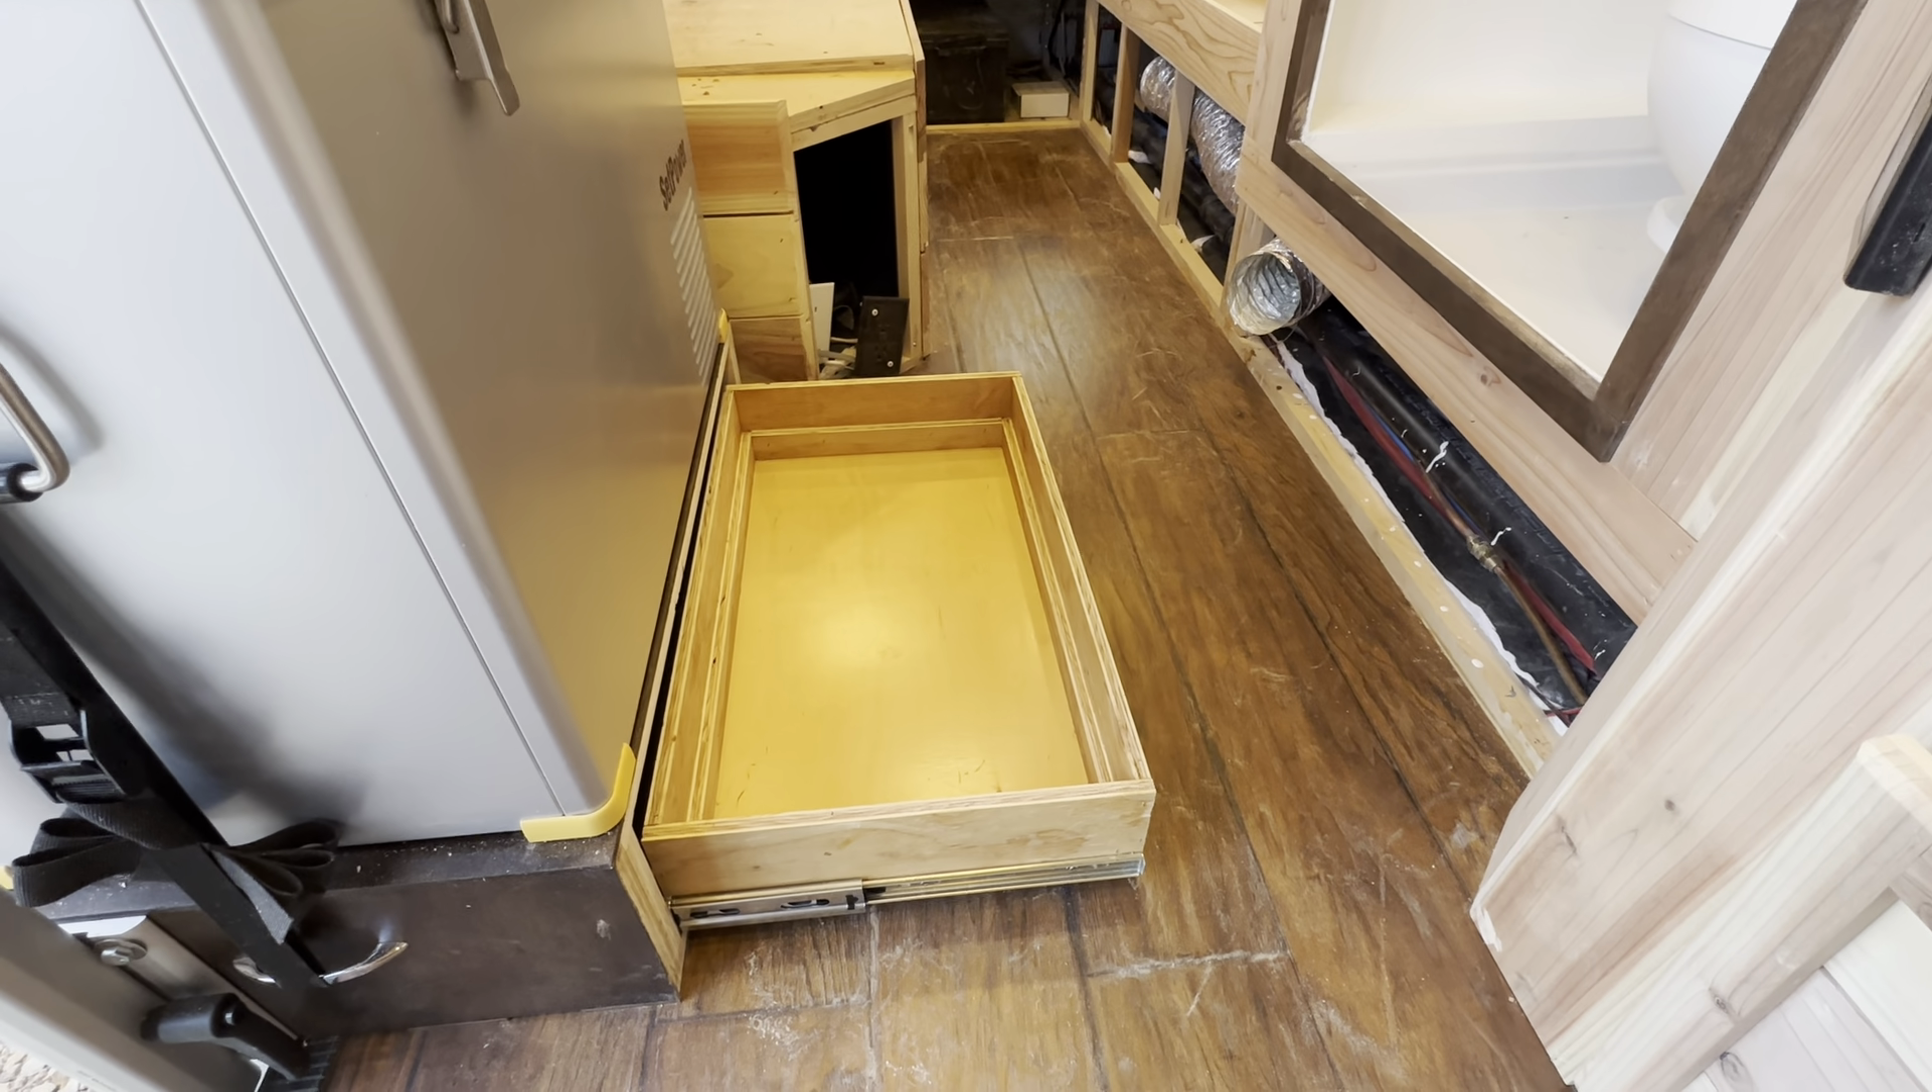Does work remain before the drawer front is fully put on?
Yes.